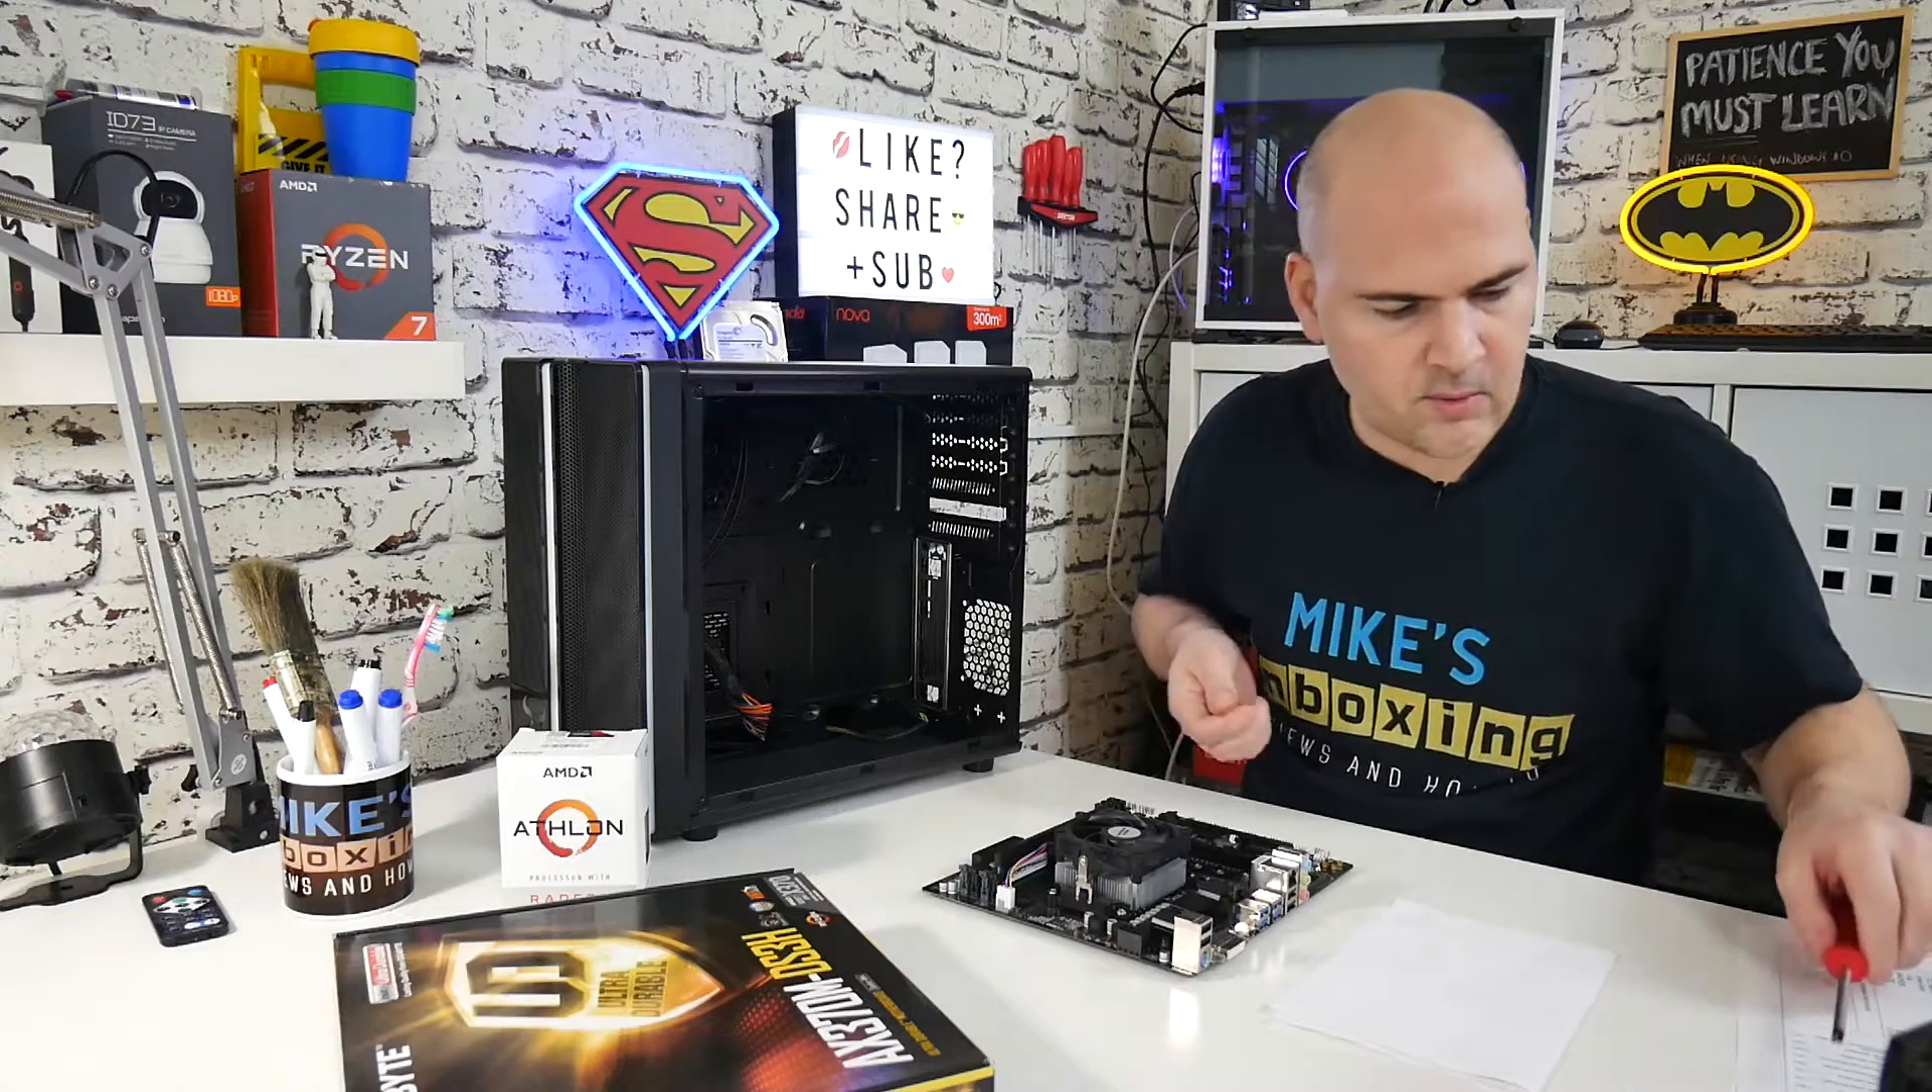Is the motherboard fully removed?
Yes.